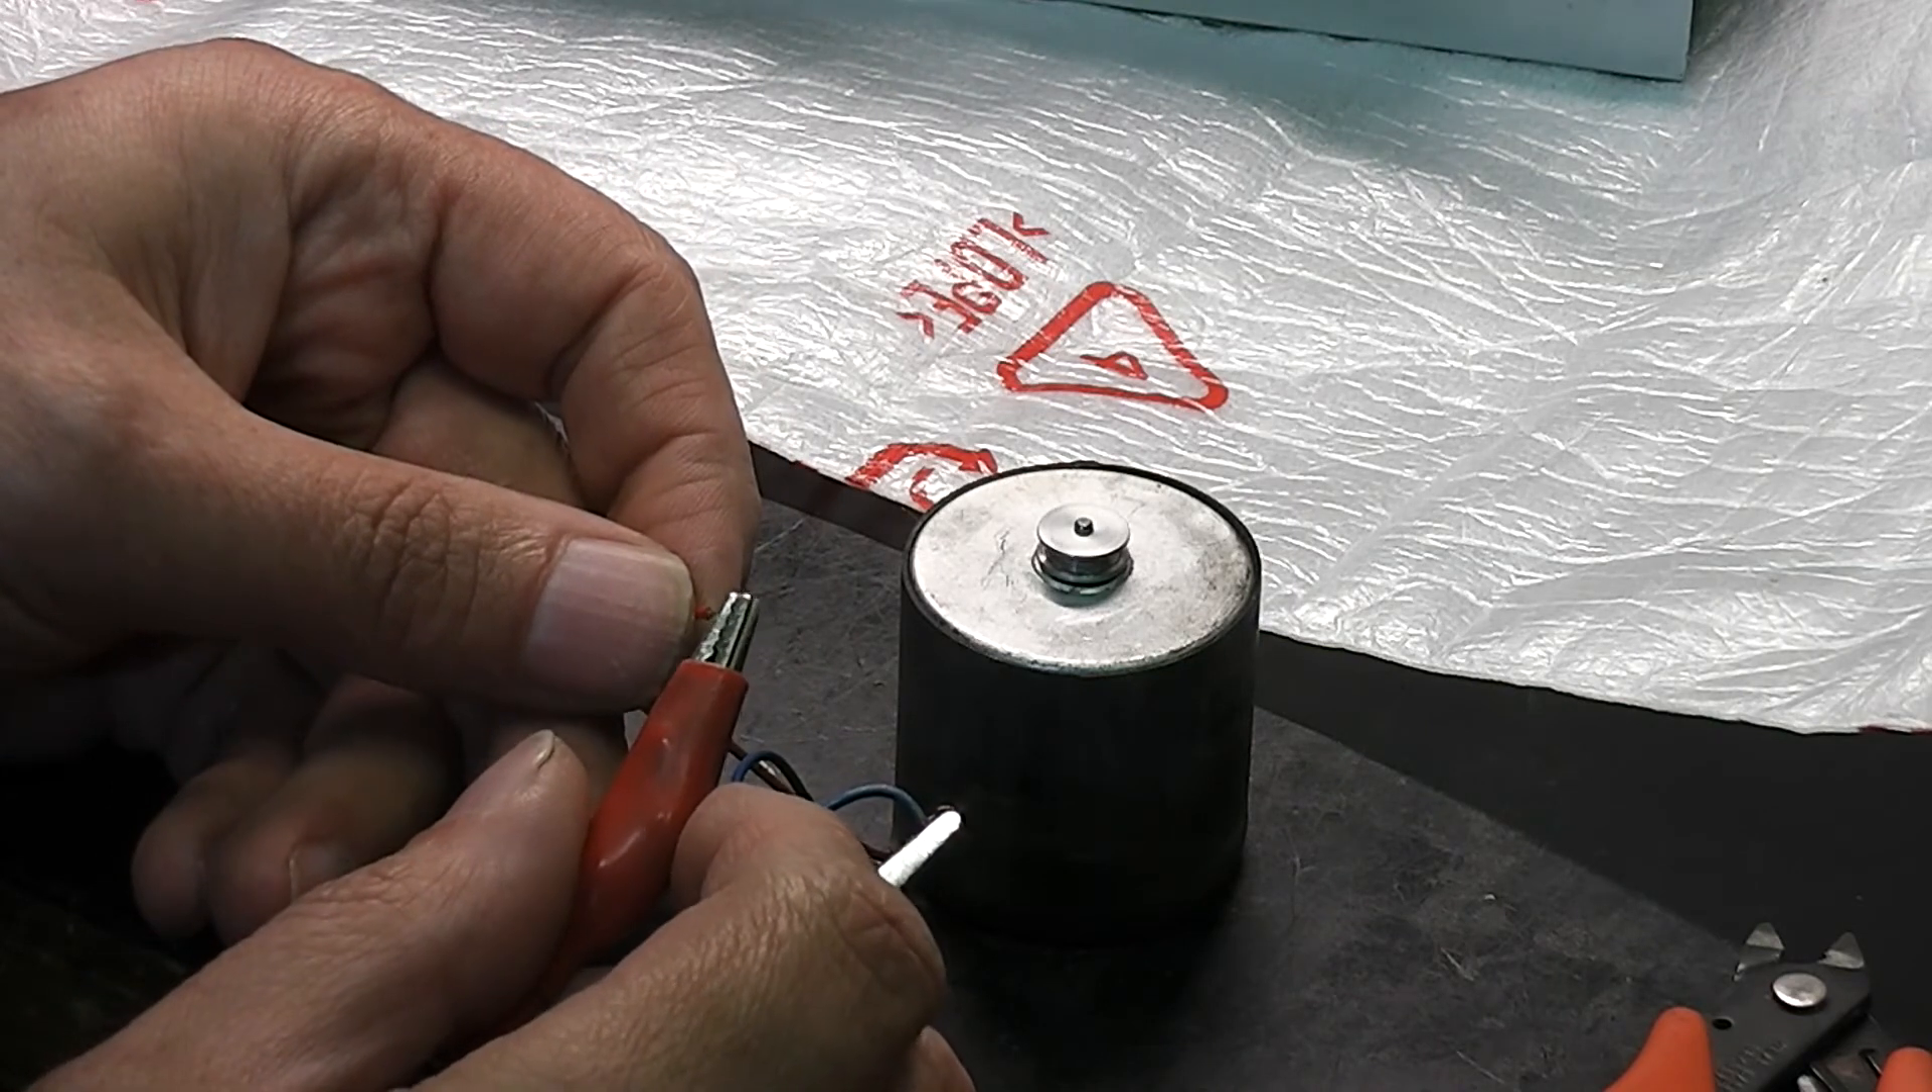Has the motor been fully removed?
Yes.